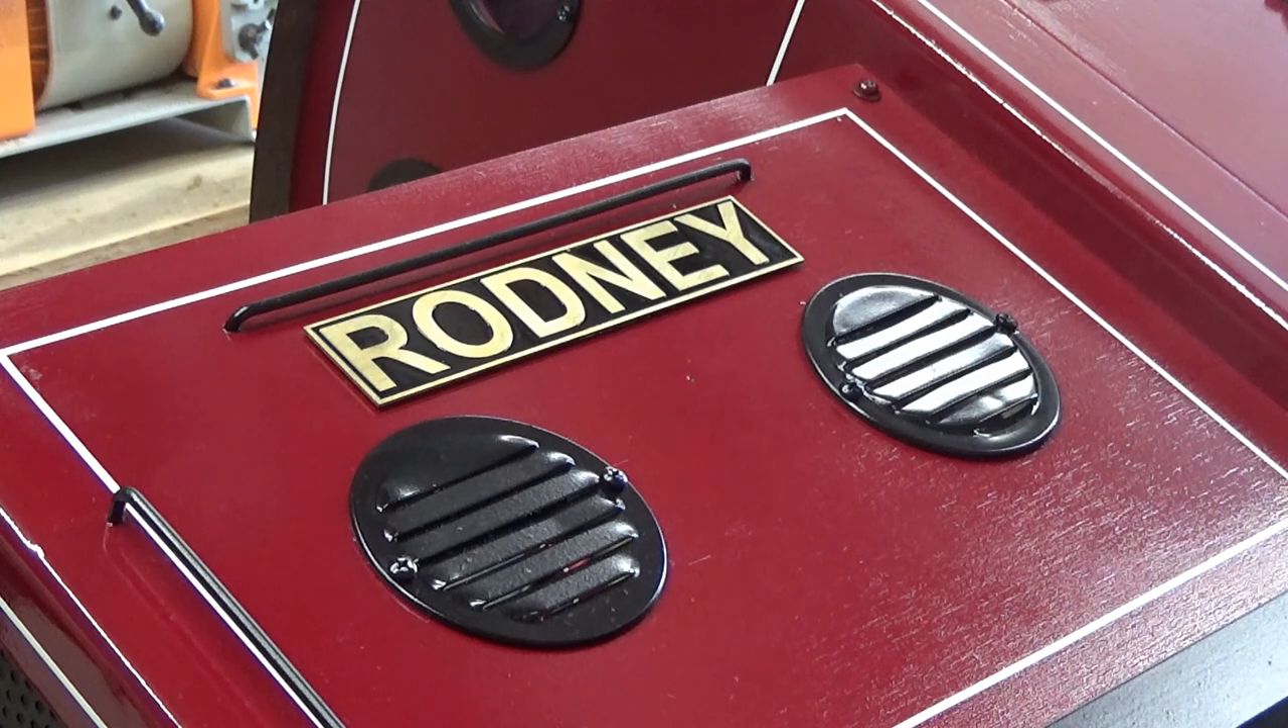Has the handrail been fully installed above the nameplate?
Yes.